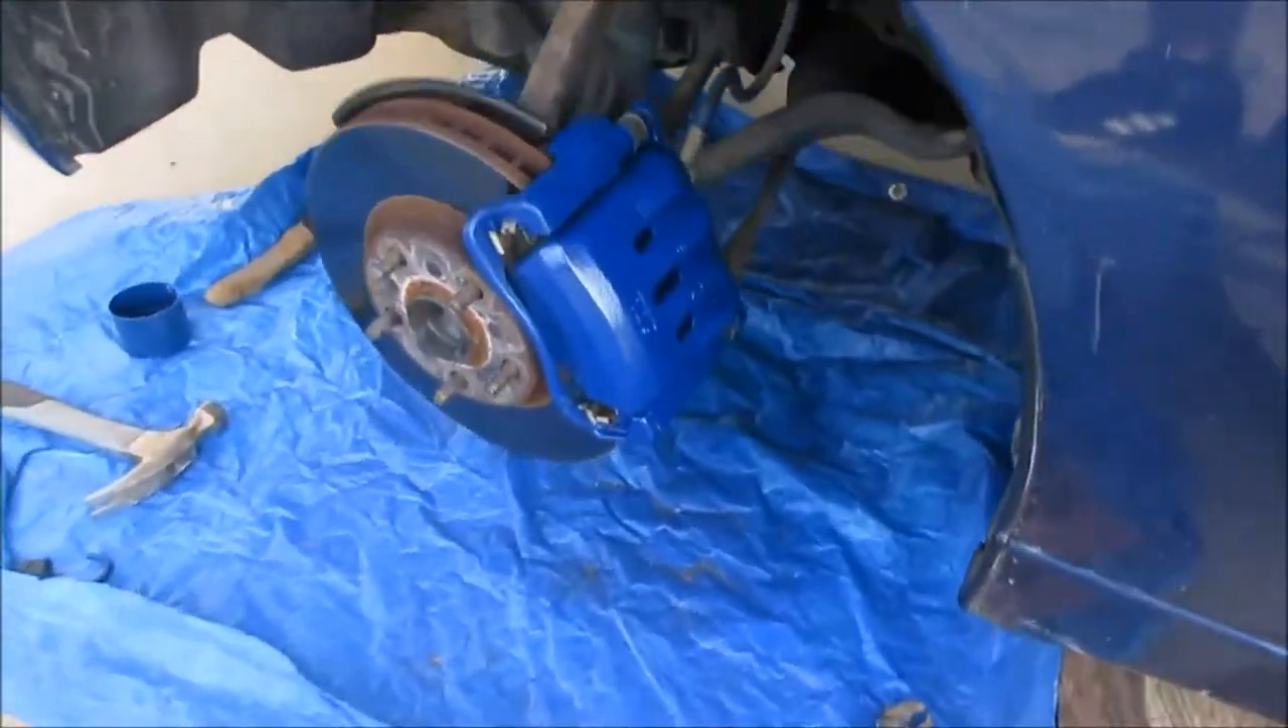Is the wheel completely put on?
No.